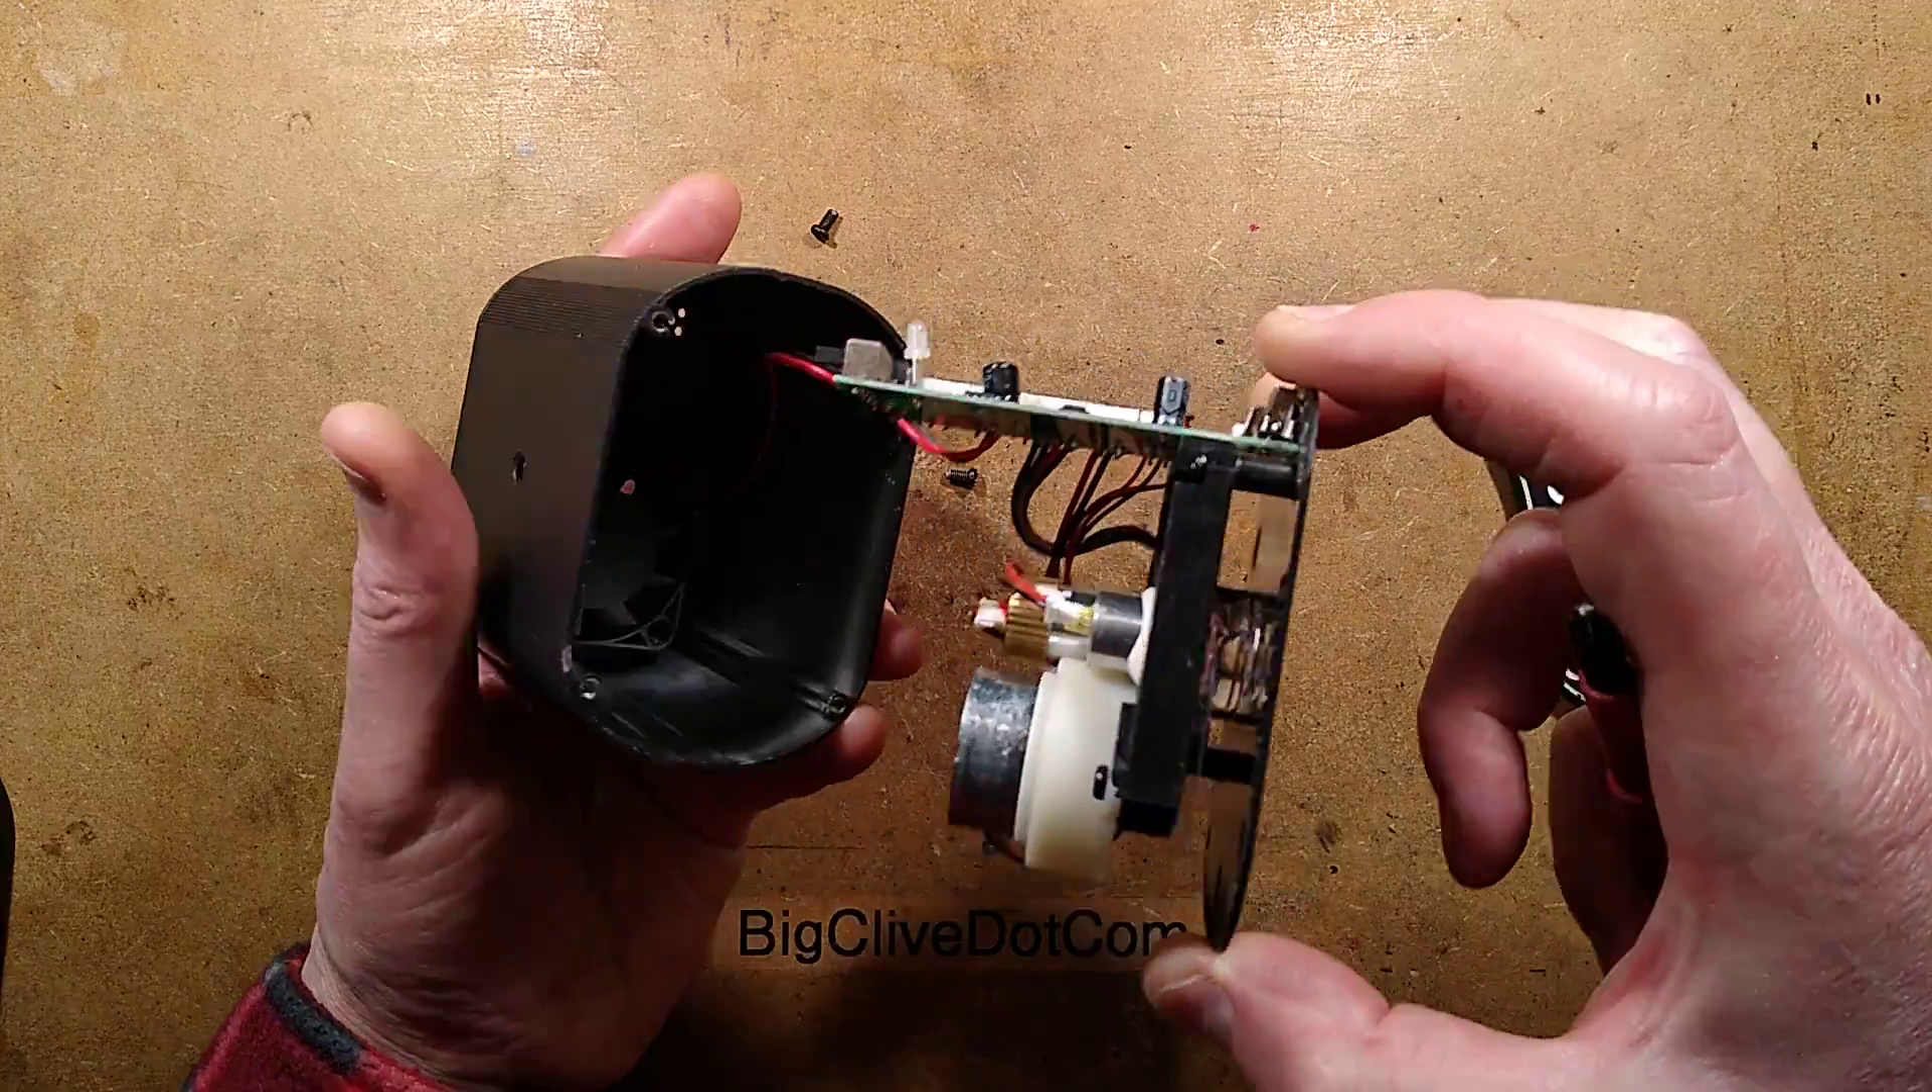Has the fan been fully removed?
No.